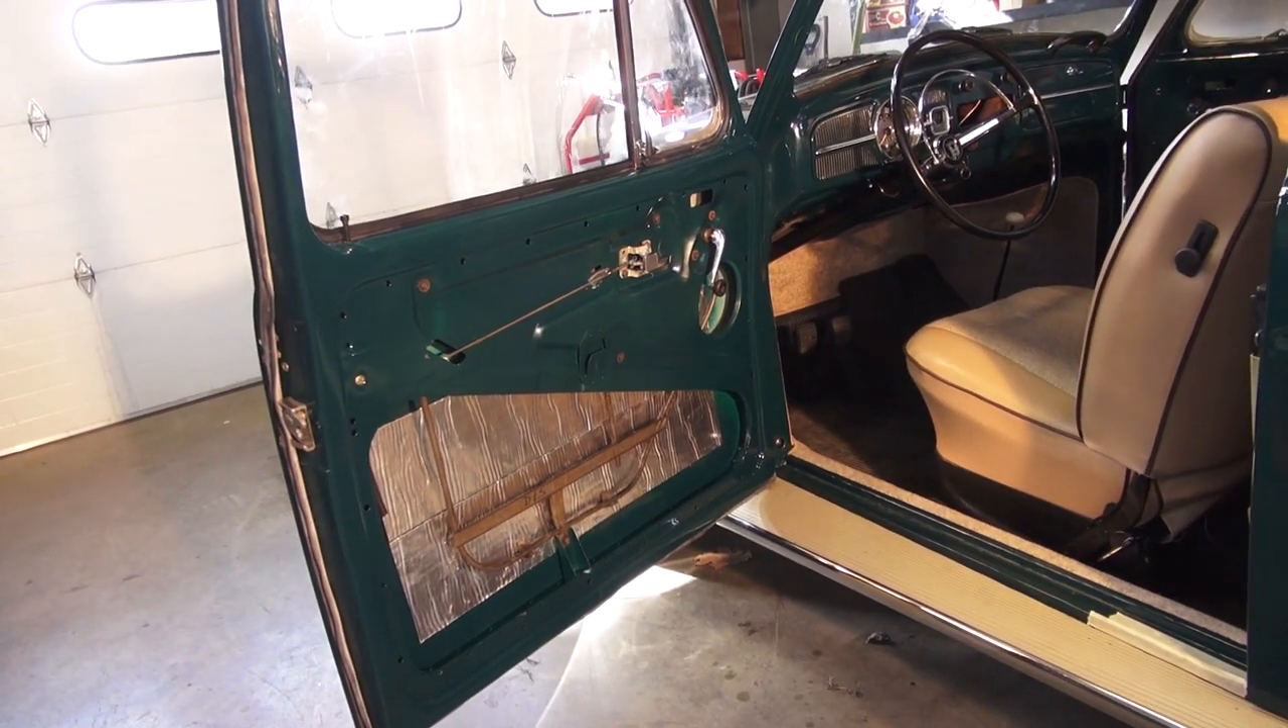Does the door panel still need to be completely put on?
Yes.